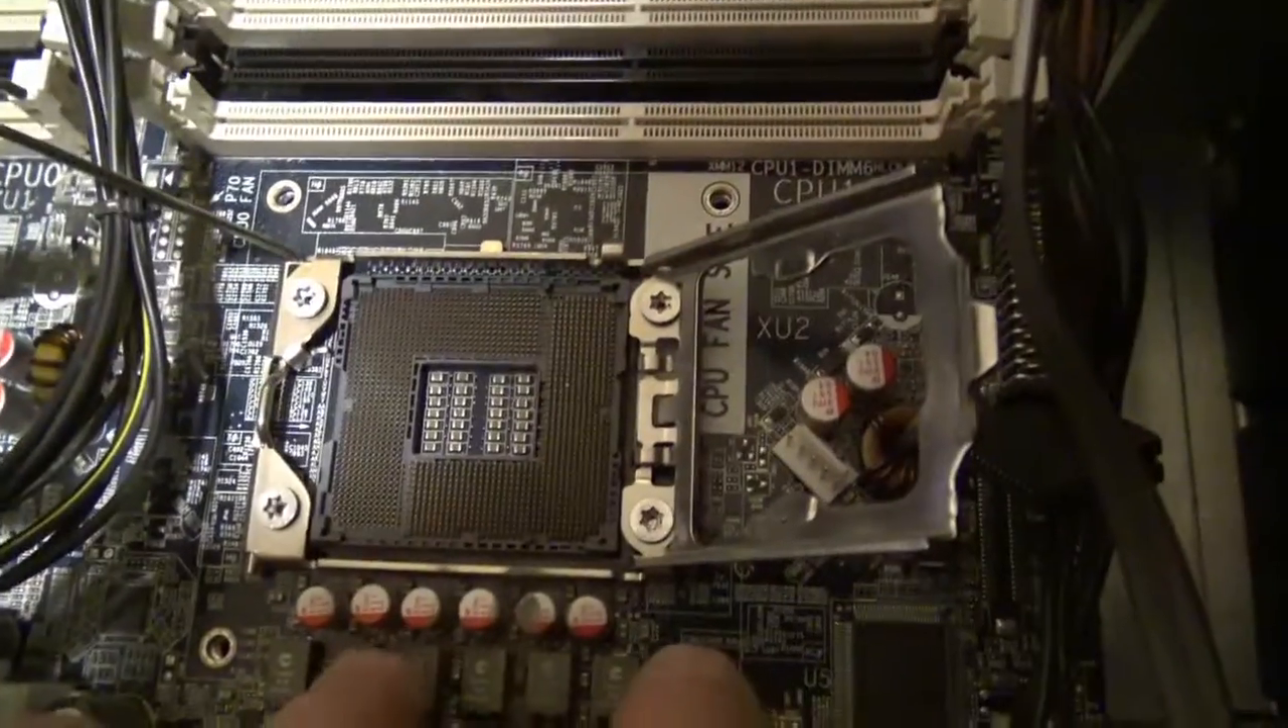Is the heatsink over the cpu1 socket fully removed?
Yes.